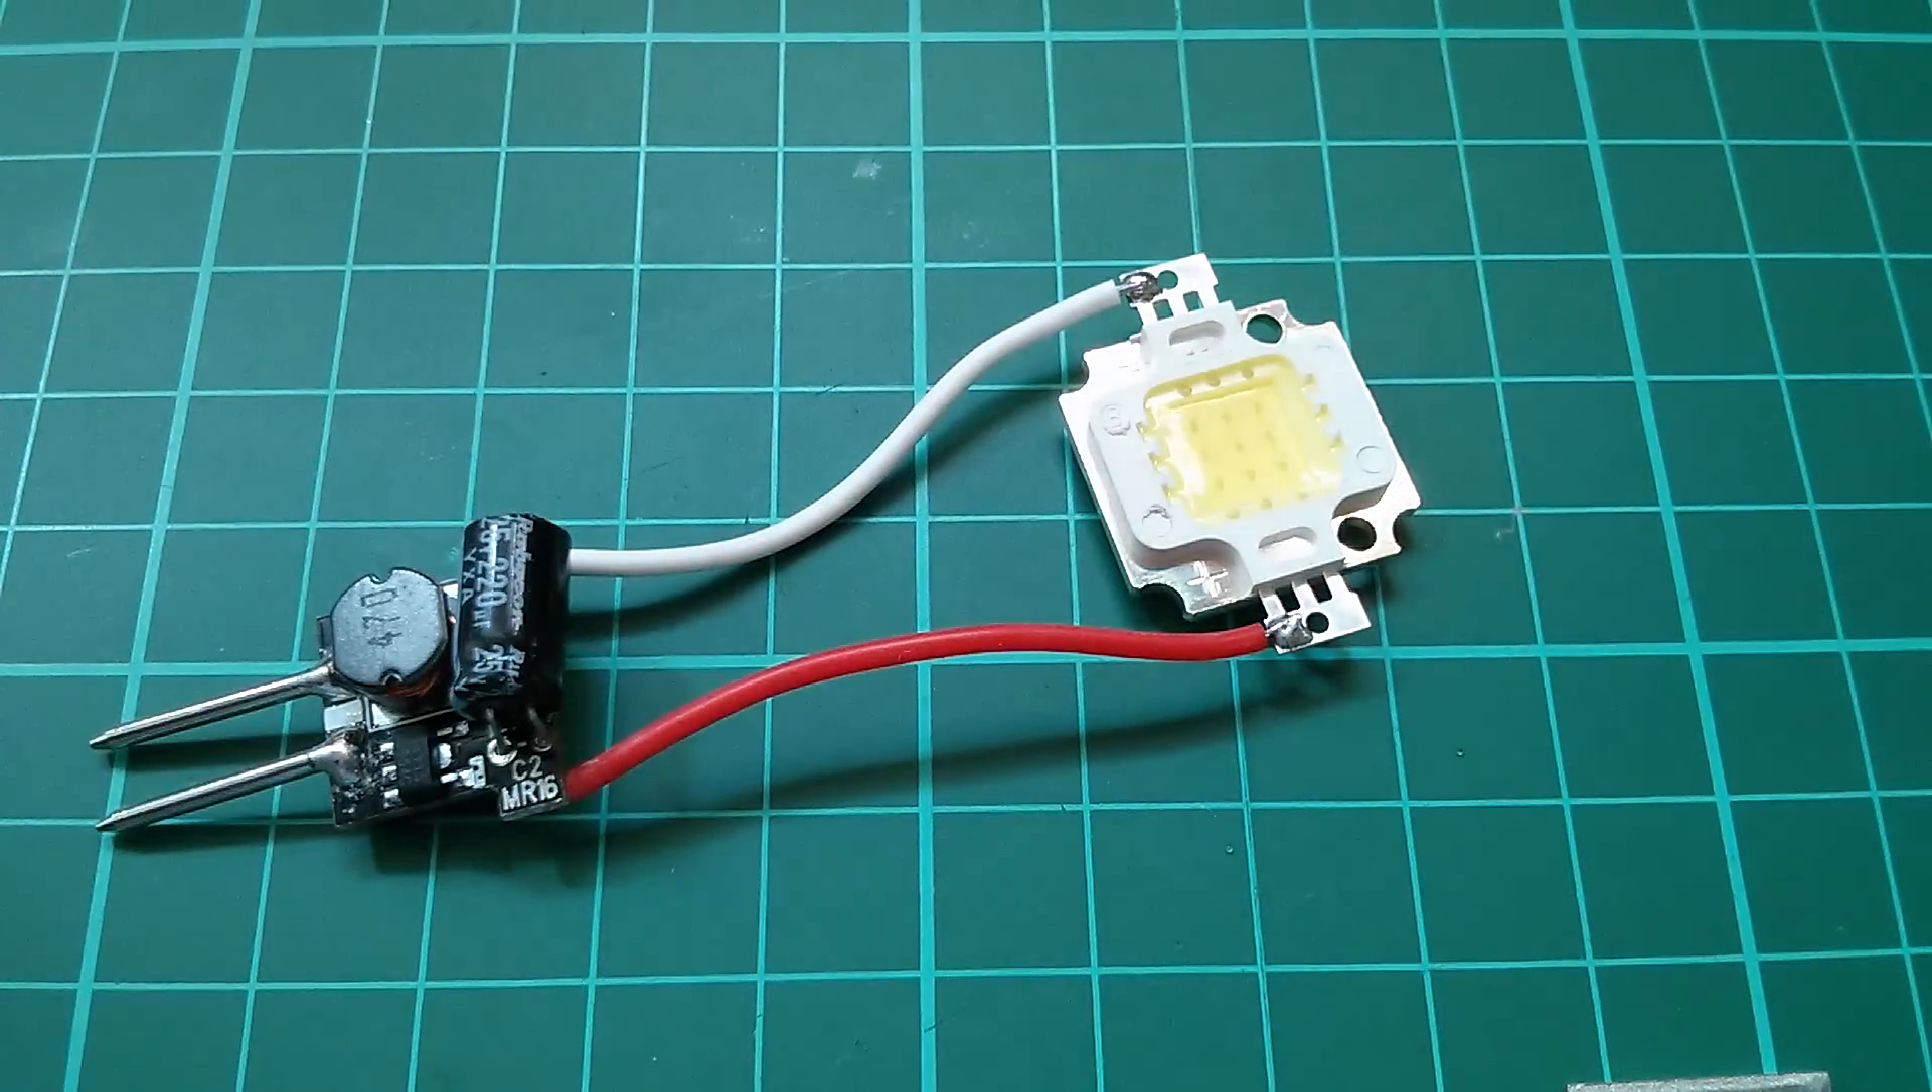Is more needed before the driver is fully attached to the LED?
No.